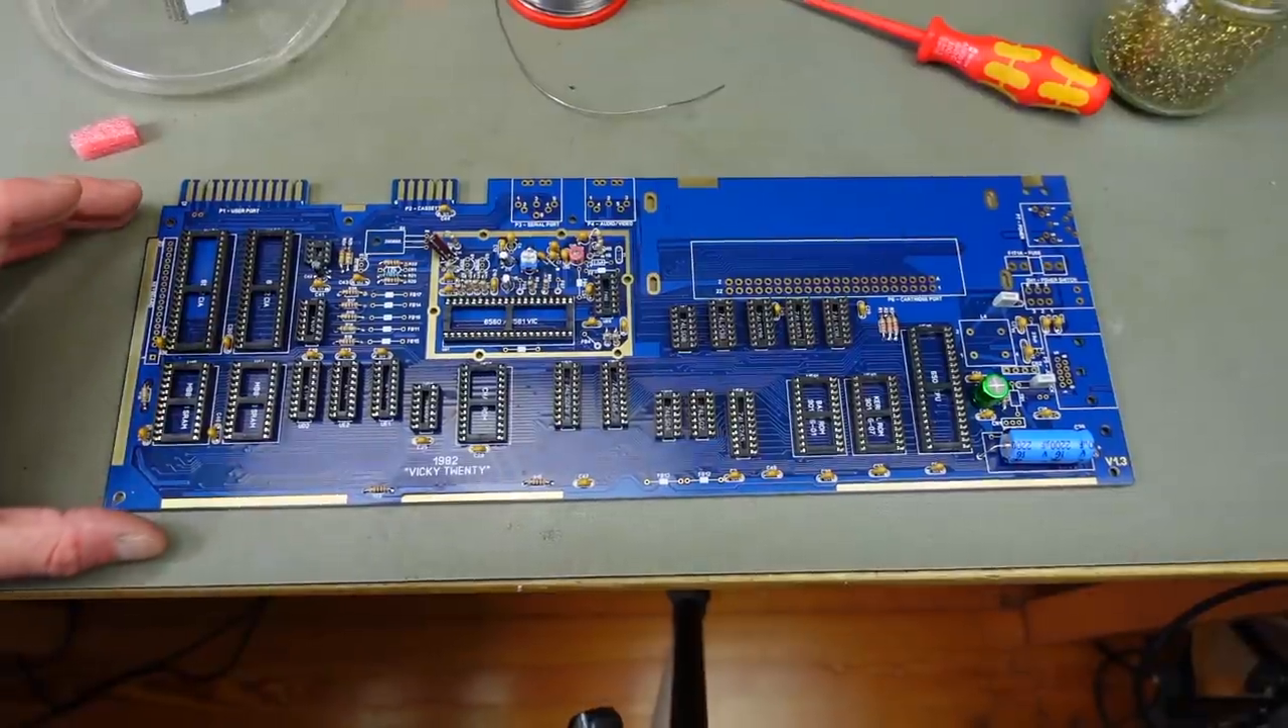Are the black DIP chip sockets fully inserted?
Yes.